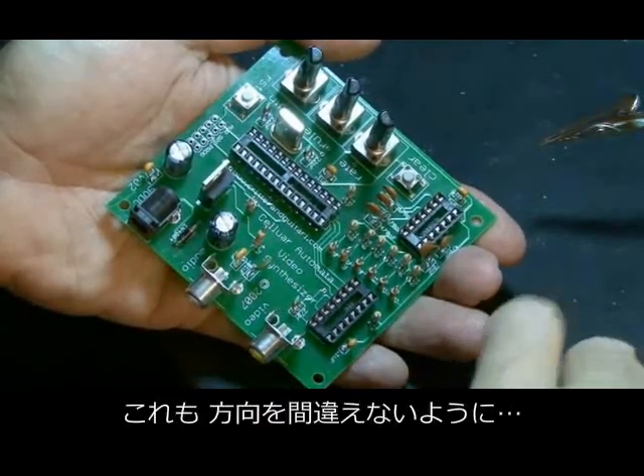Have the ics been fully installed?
No.